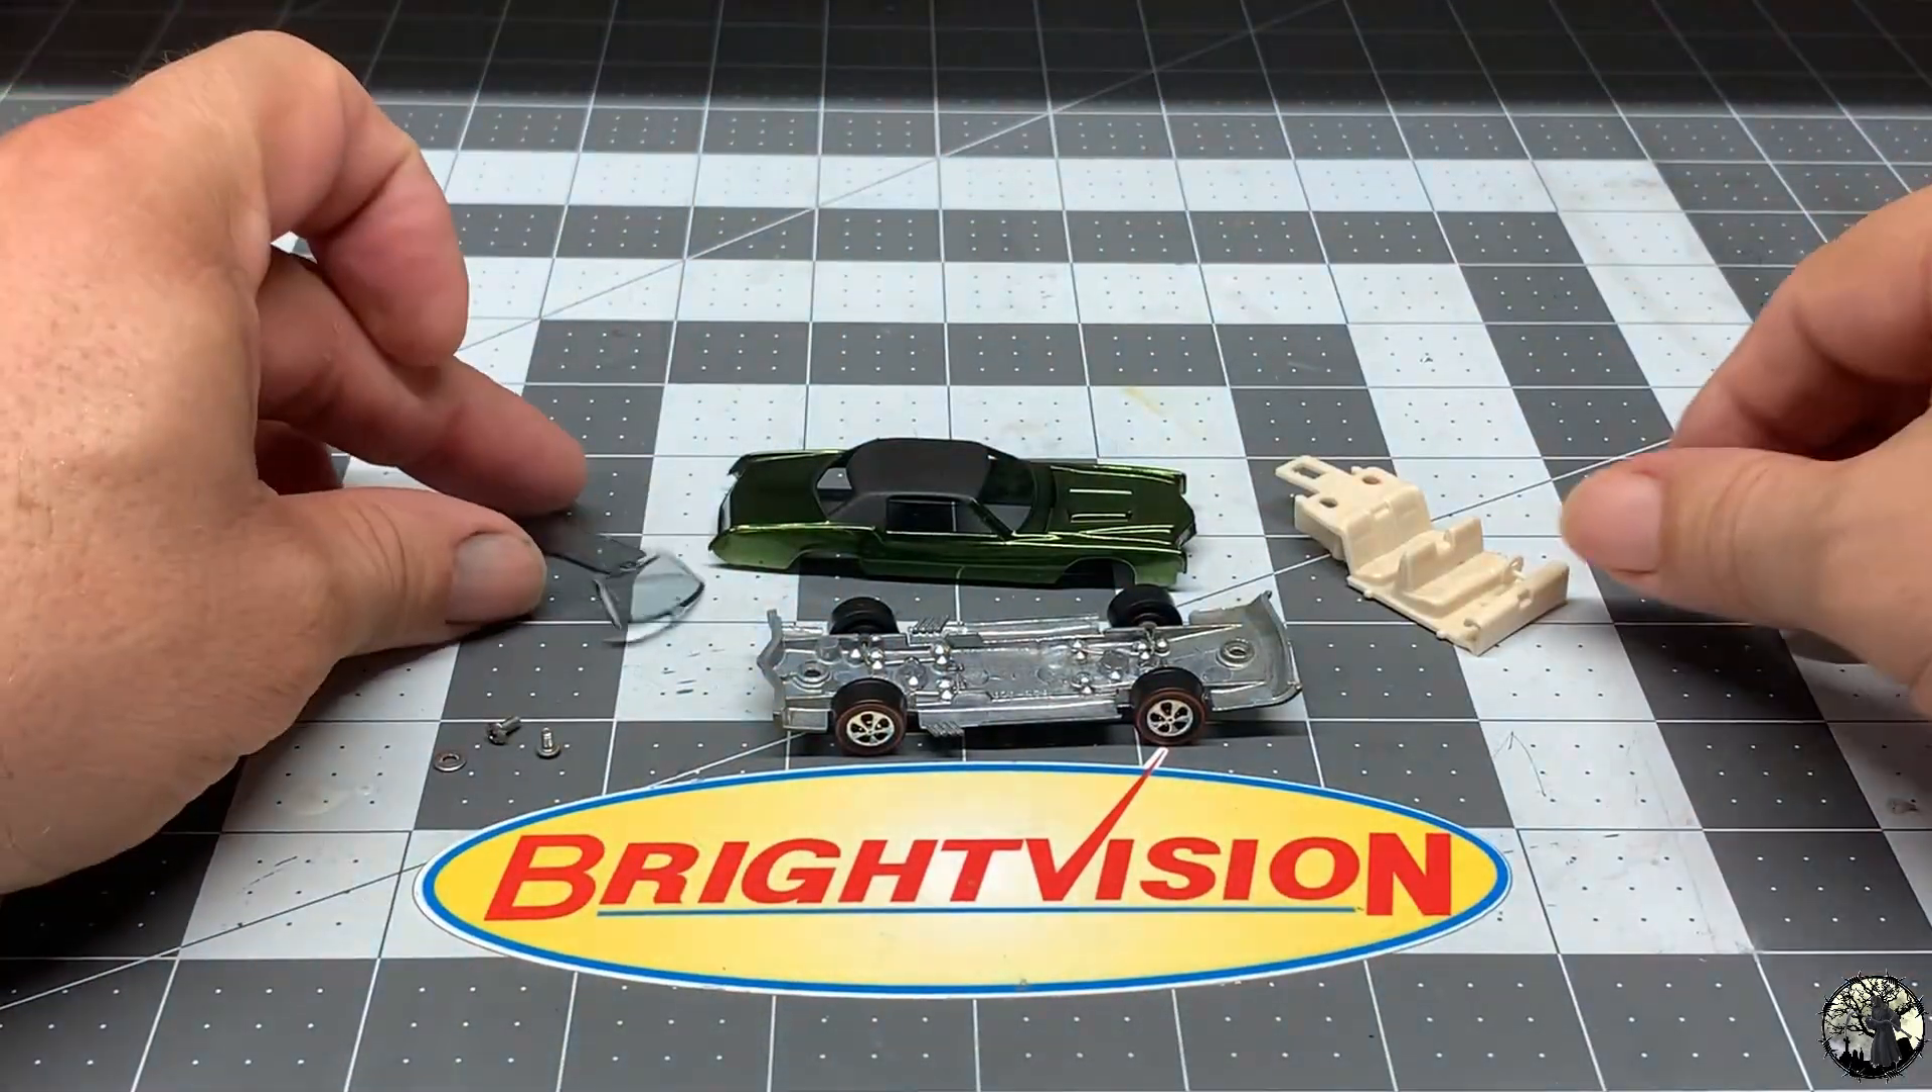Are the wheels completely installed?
Yes.